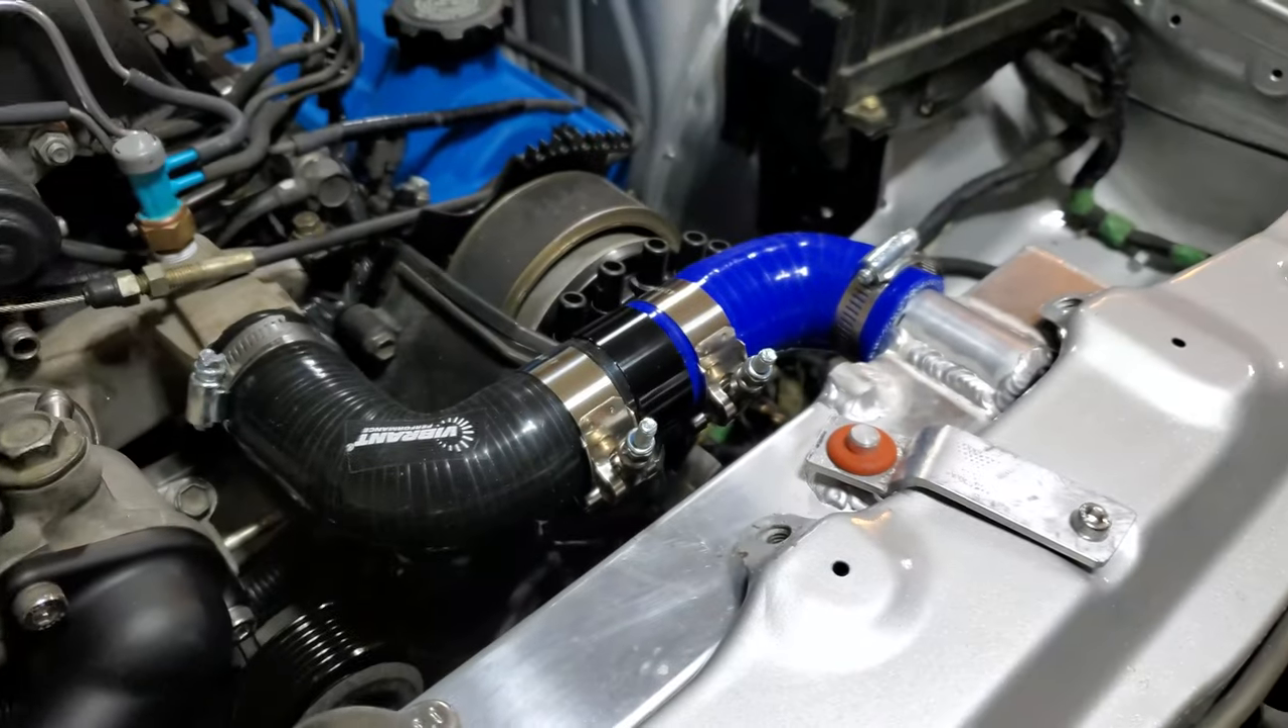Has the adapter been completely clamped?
Yes.